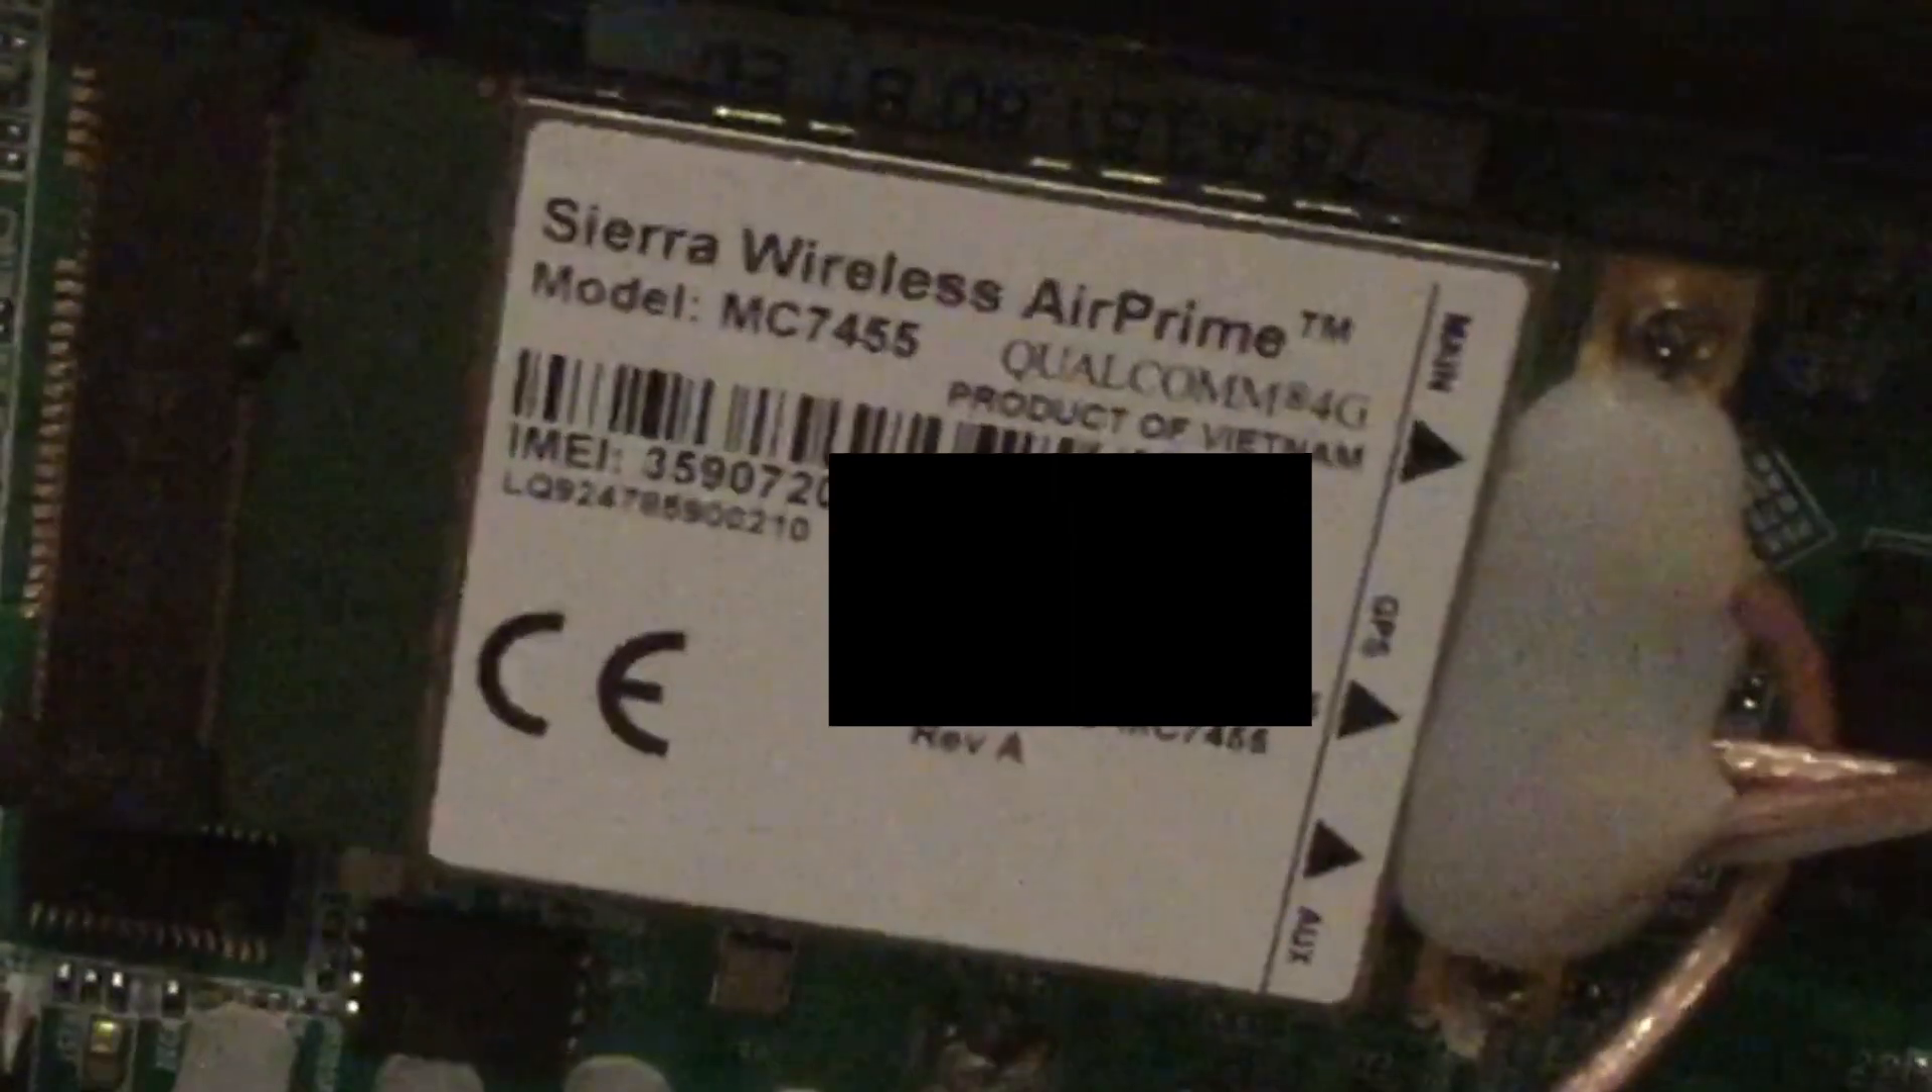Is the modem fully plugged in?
Yes.